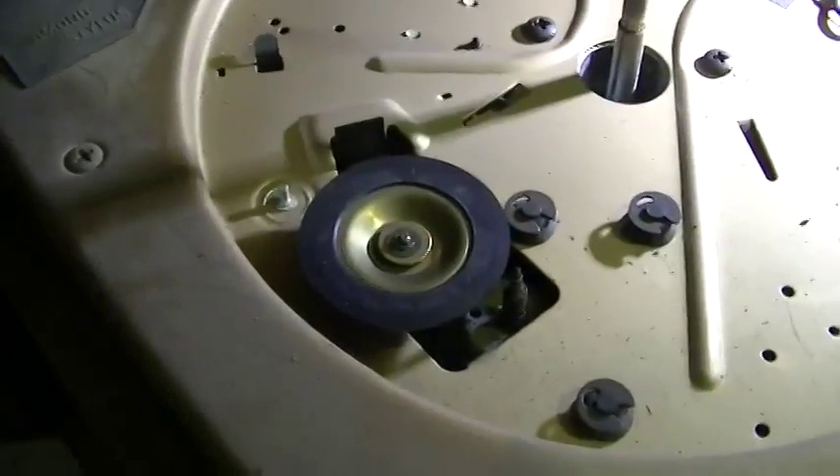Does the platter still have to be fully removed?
No.